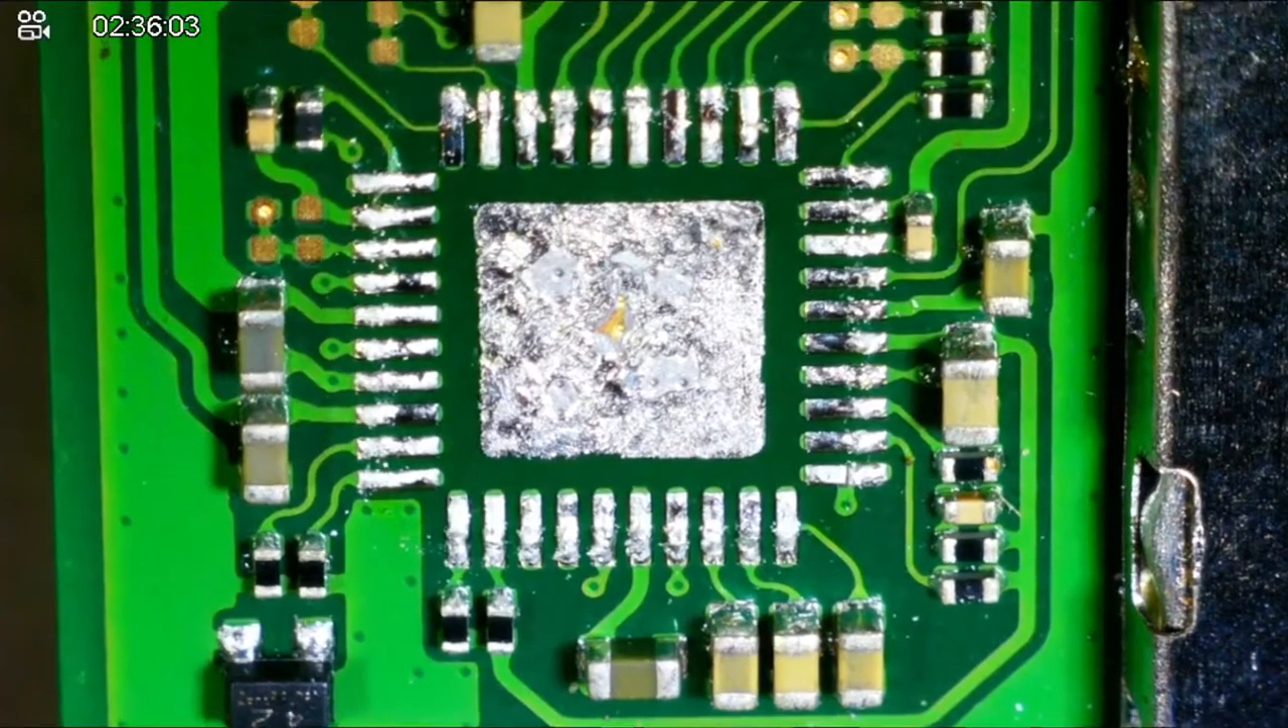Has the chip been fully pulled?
Yes.